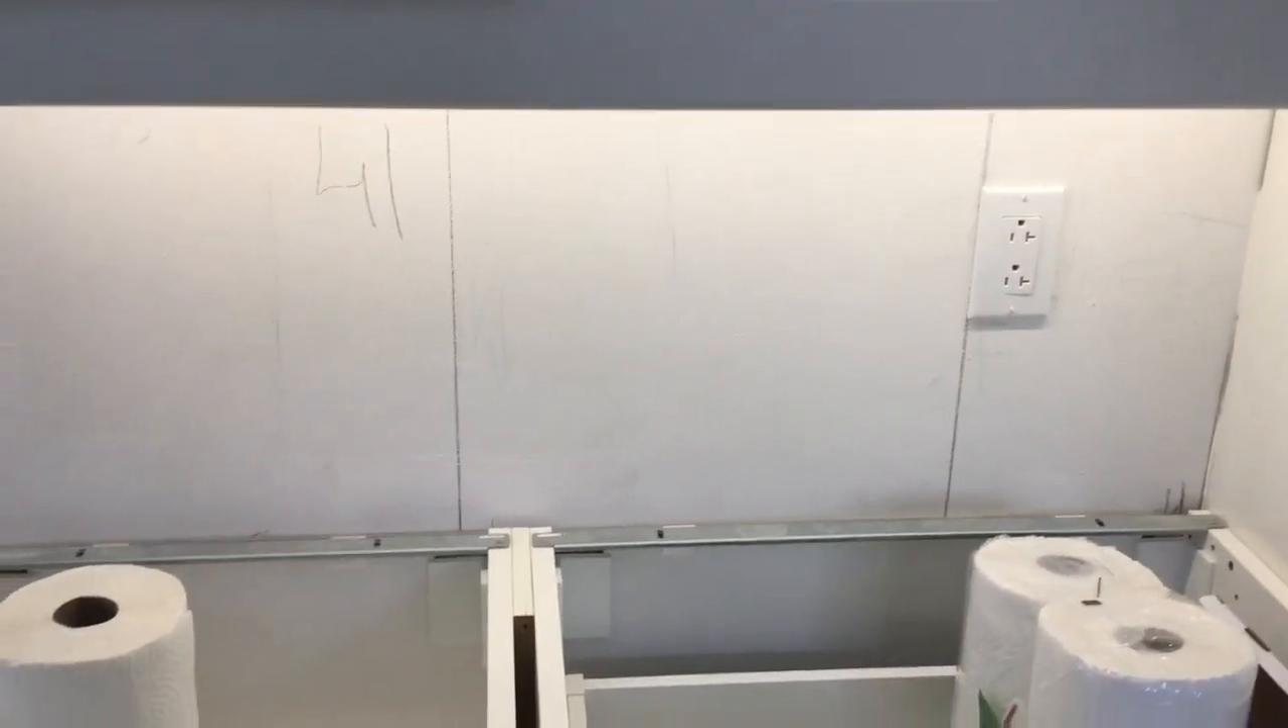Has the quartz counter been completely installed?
No.